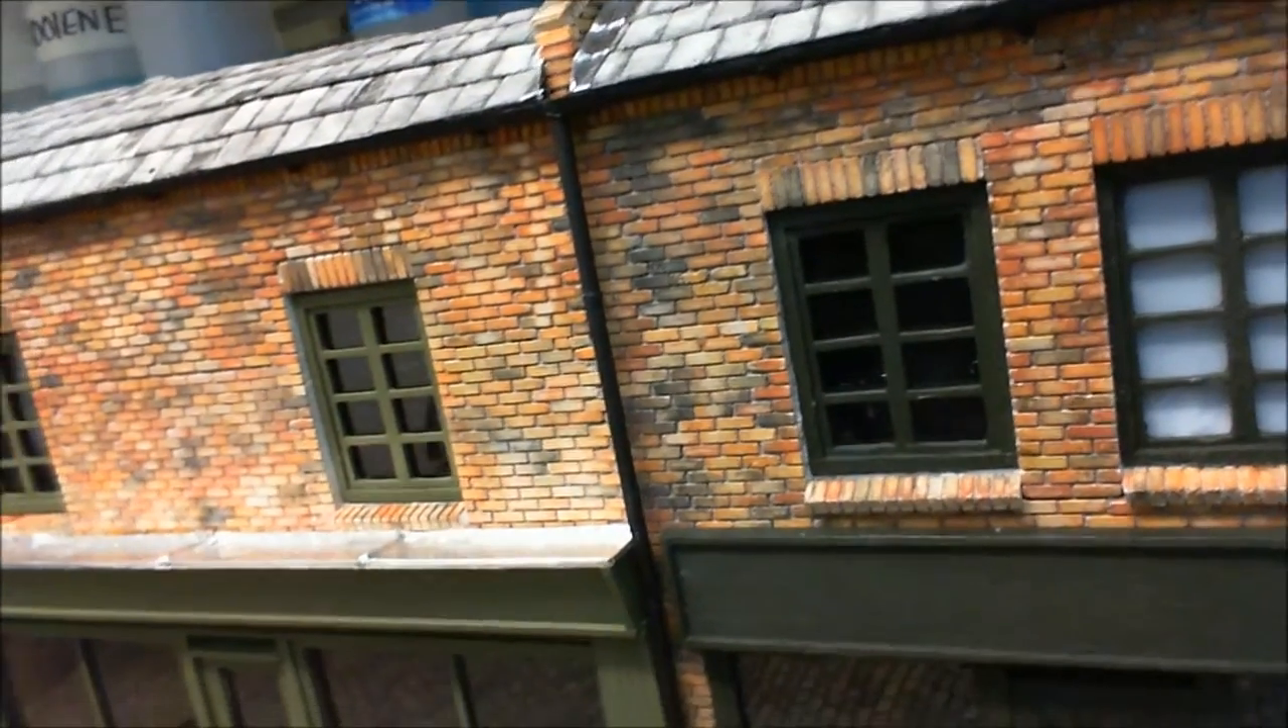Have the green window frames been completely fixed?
Yes.